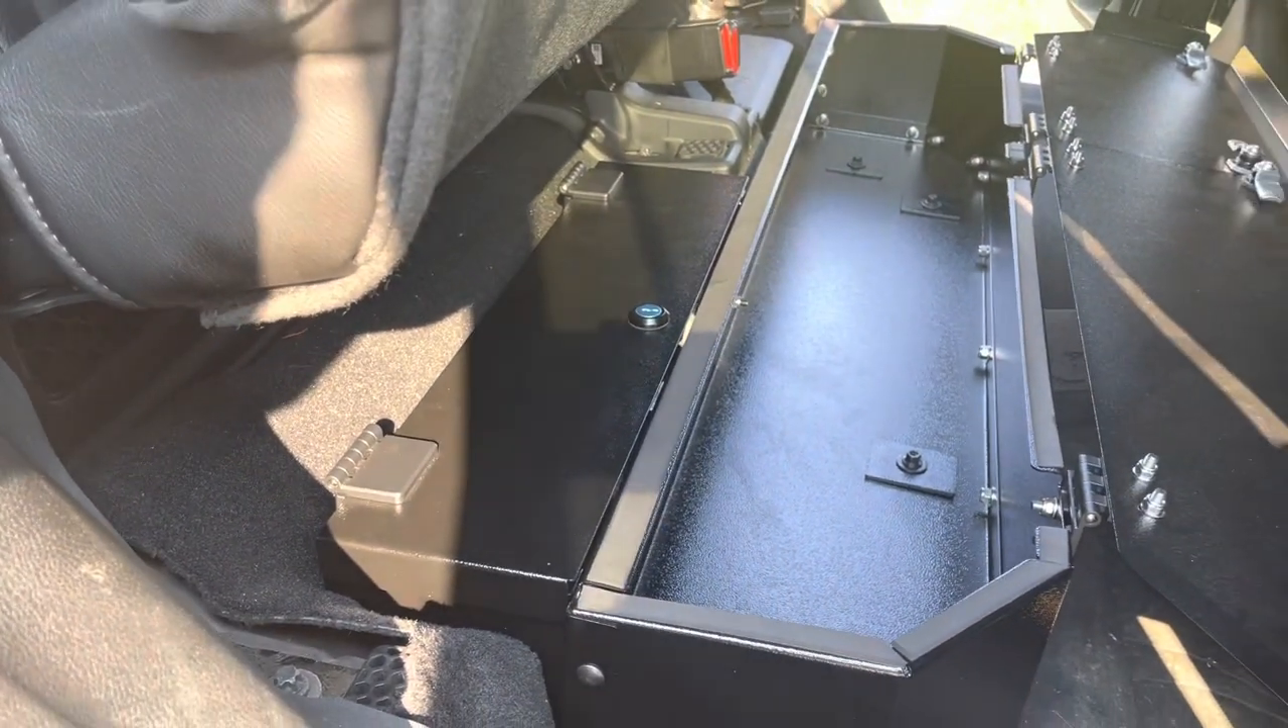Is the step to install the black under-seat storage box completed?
Yes.